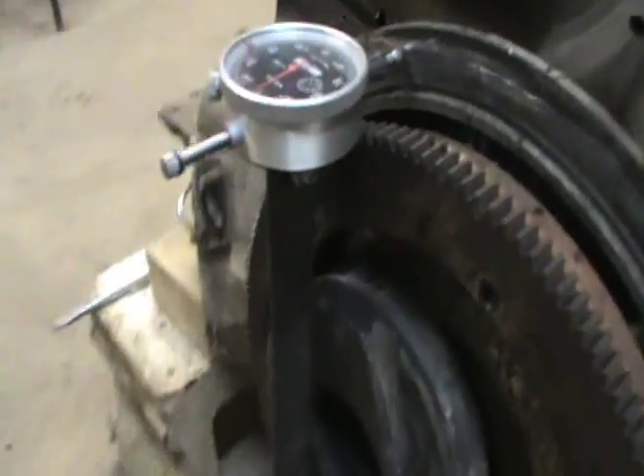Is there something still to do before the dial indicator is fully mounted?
No.